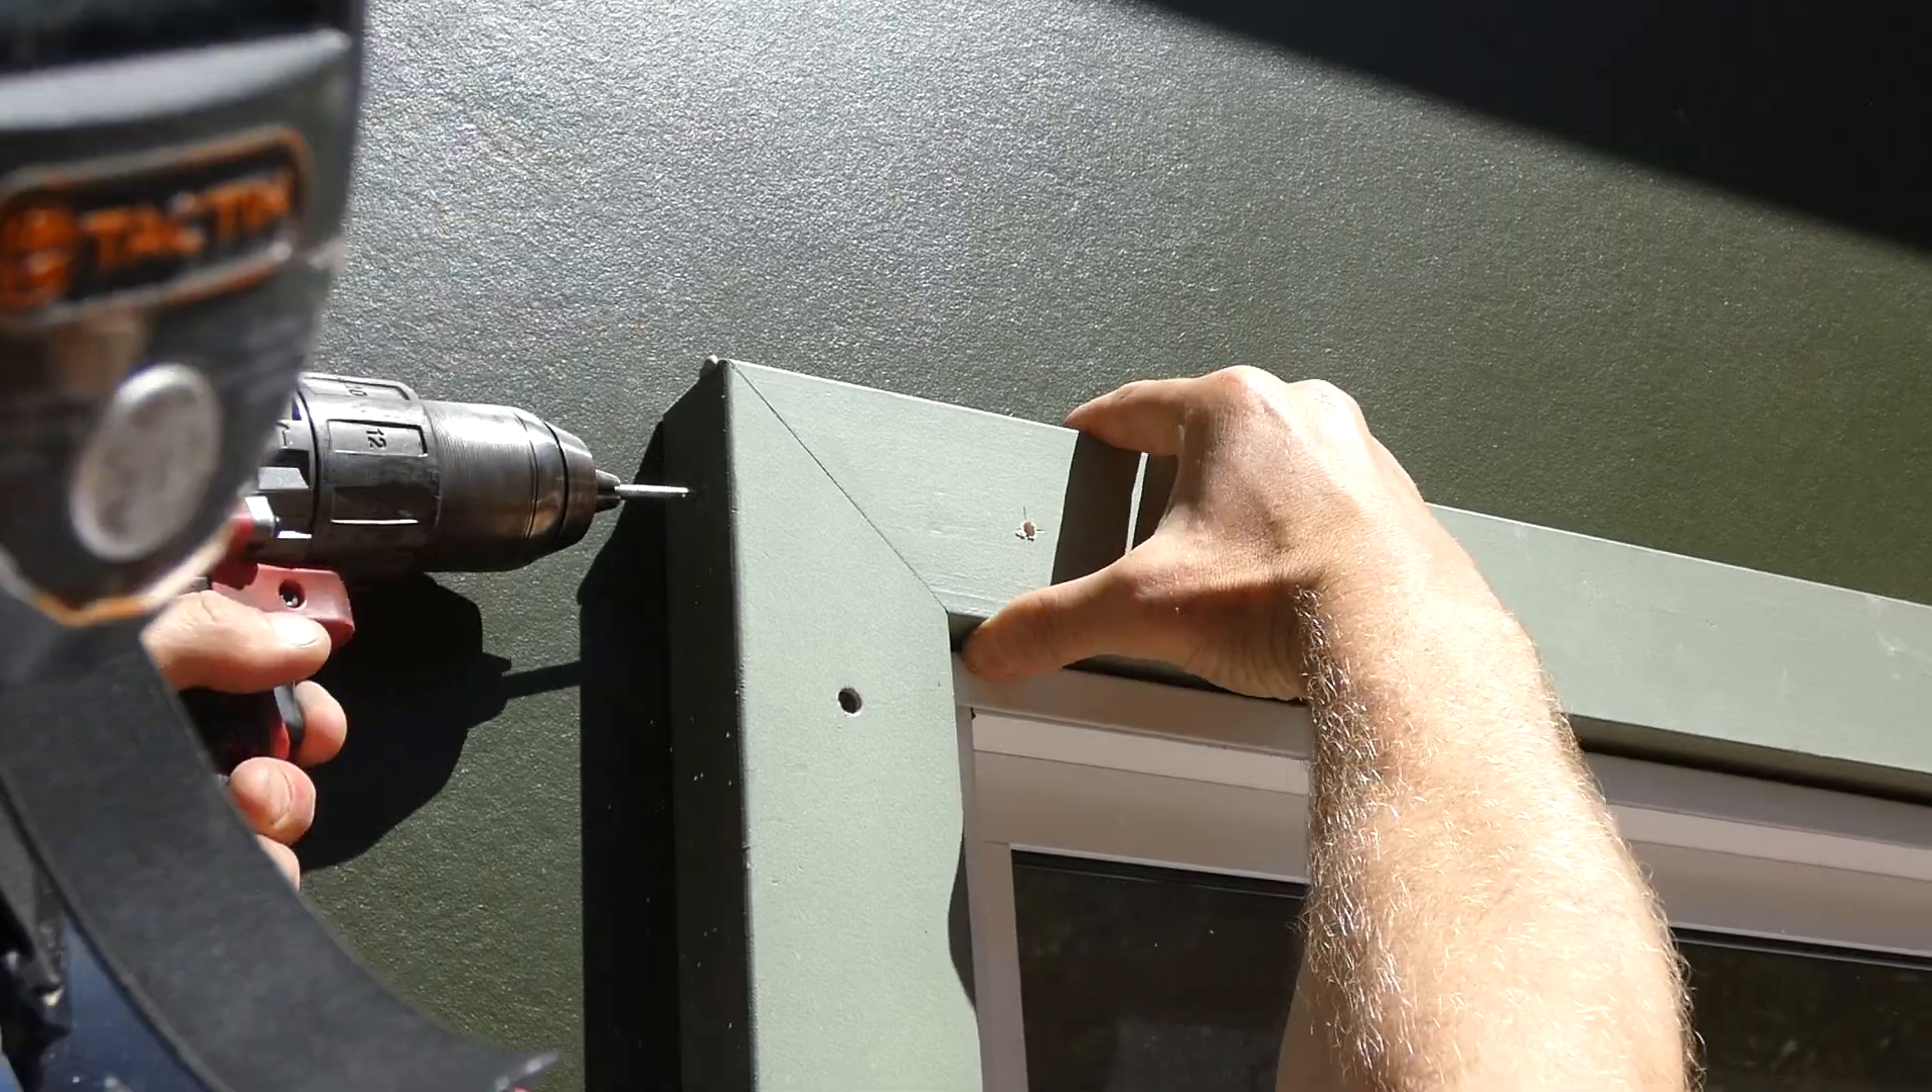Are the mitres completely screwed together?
No.